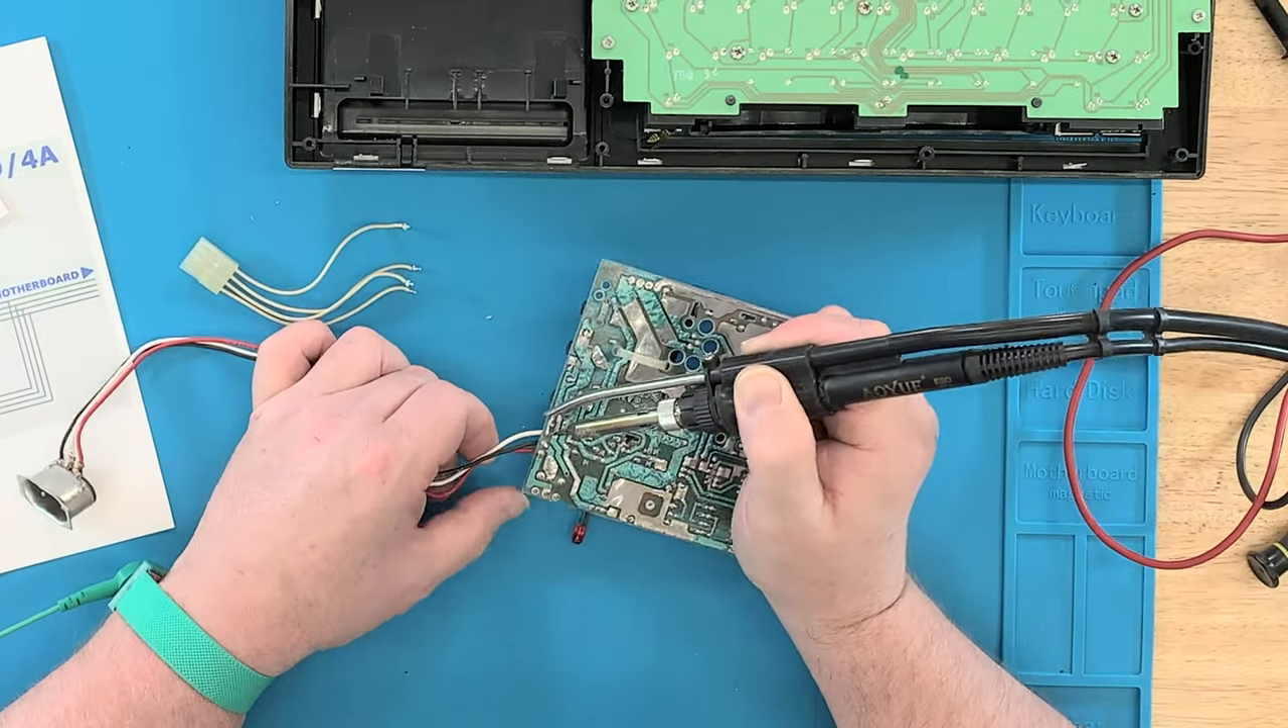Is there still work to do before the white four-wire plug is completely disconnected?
No.